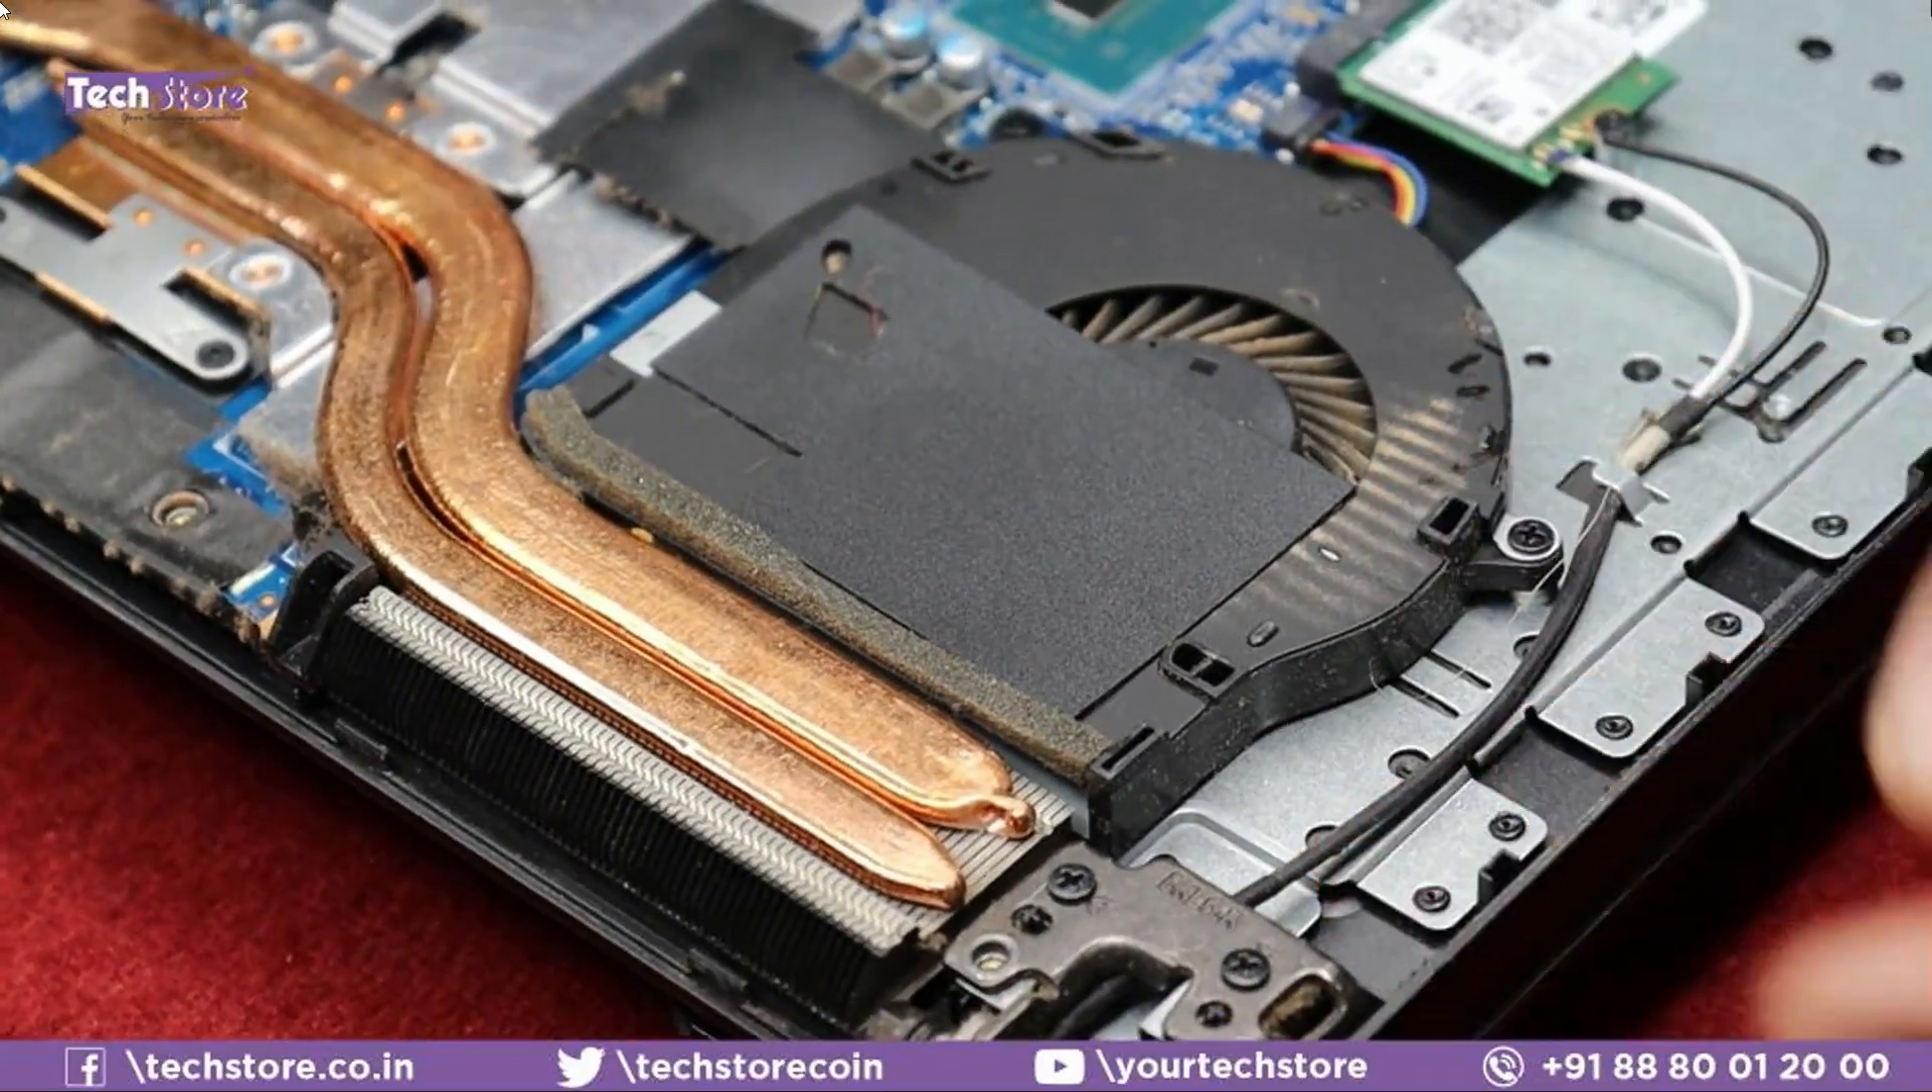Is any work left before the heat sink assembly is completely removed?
Yes.